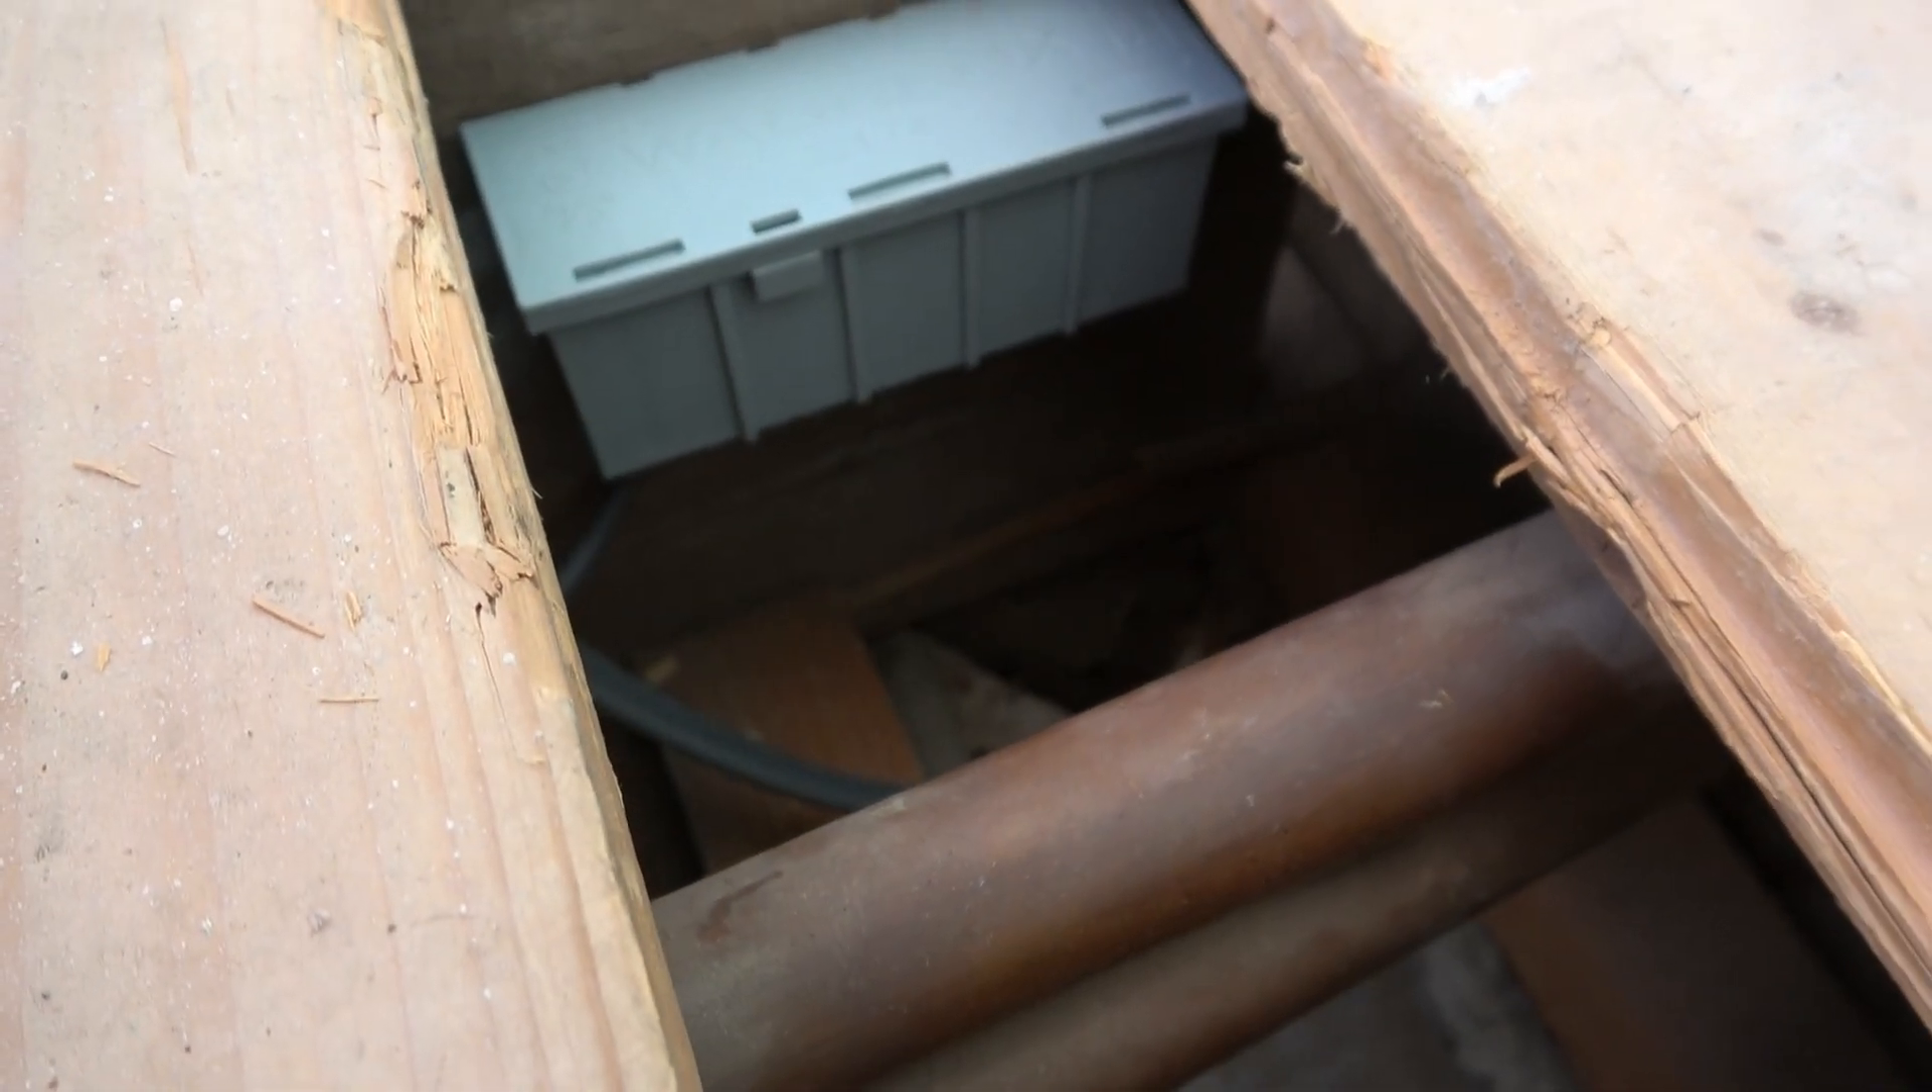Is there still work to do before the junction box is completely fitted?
No.